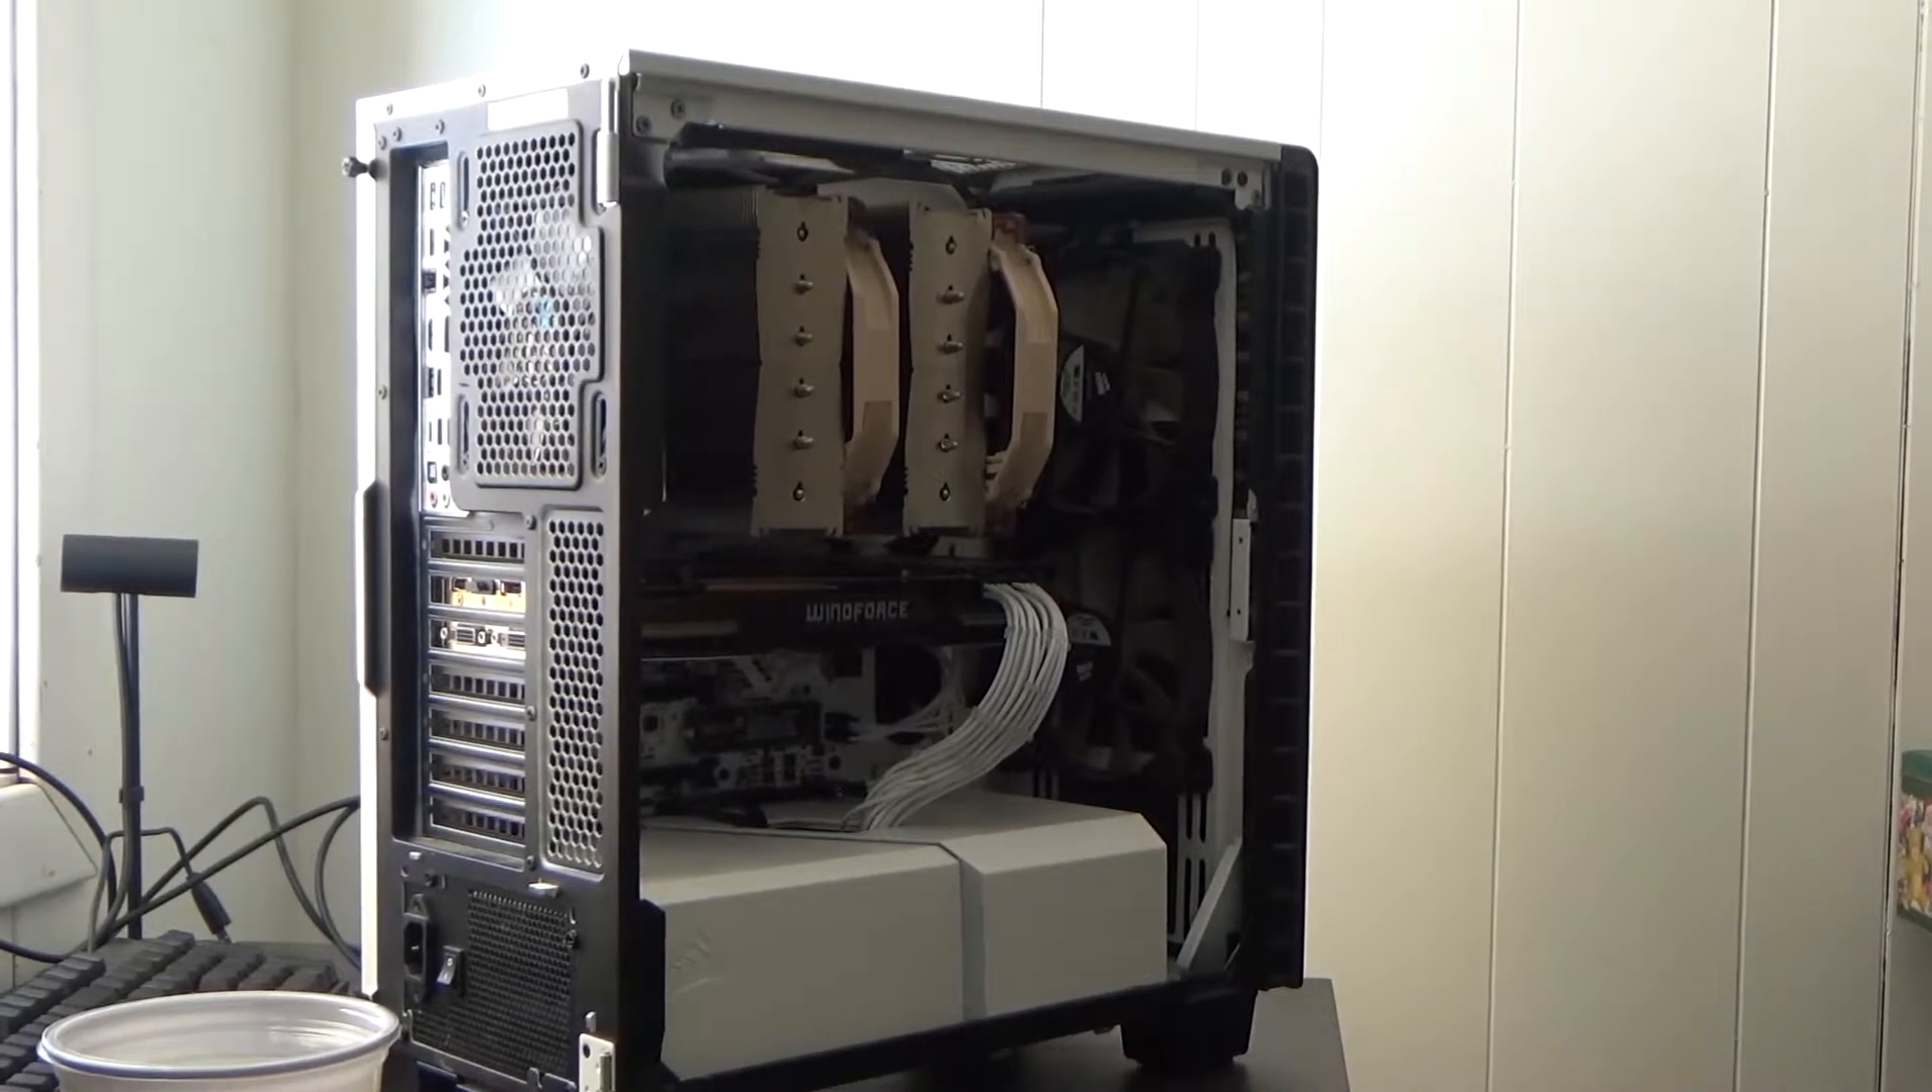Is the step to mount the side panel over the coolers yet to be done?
Yes.